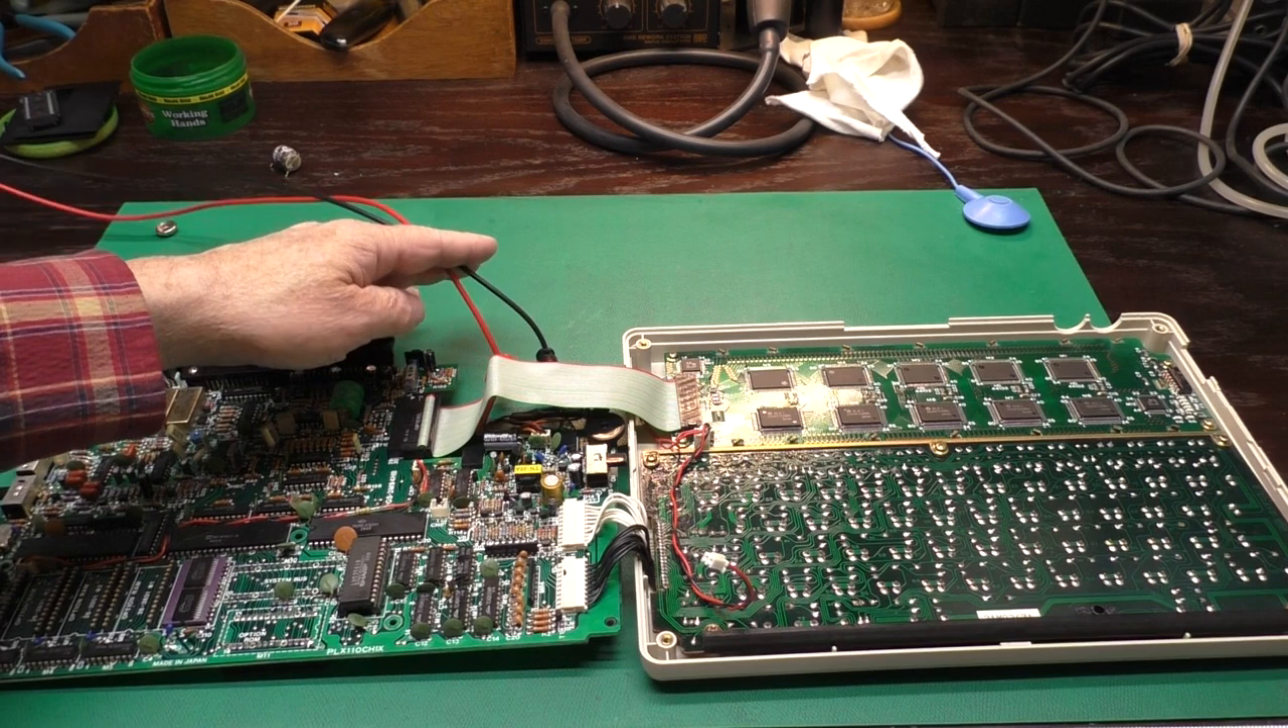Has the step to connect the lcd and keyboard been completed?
Yes.